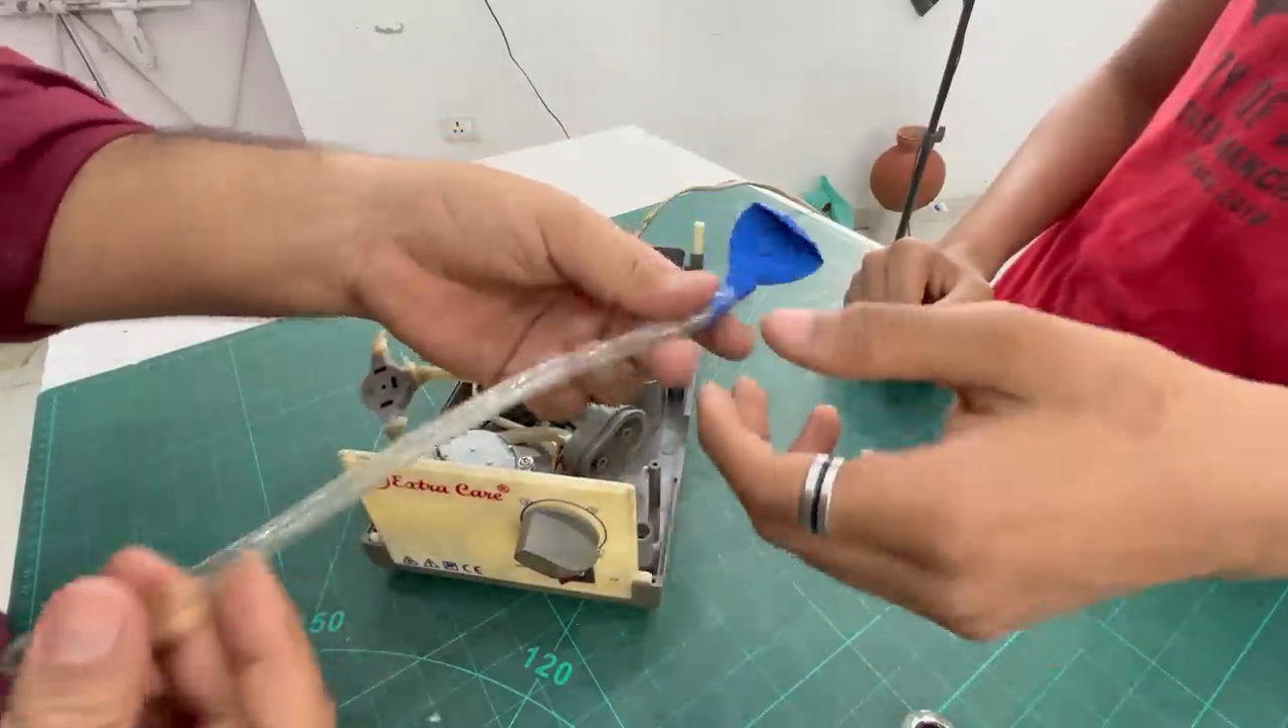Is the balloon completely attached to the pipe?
Yes.